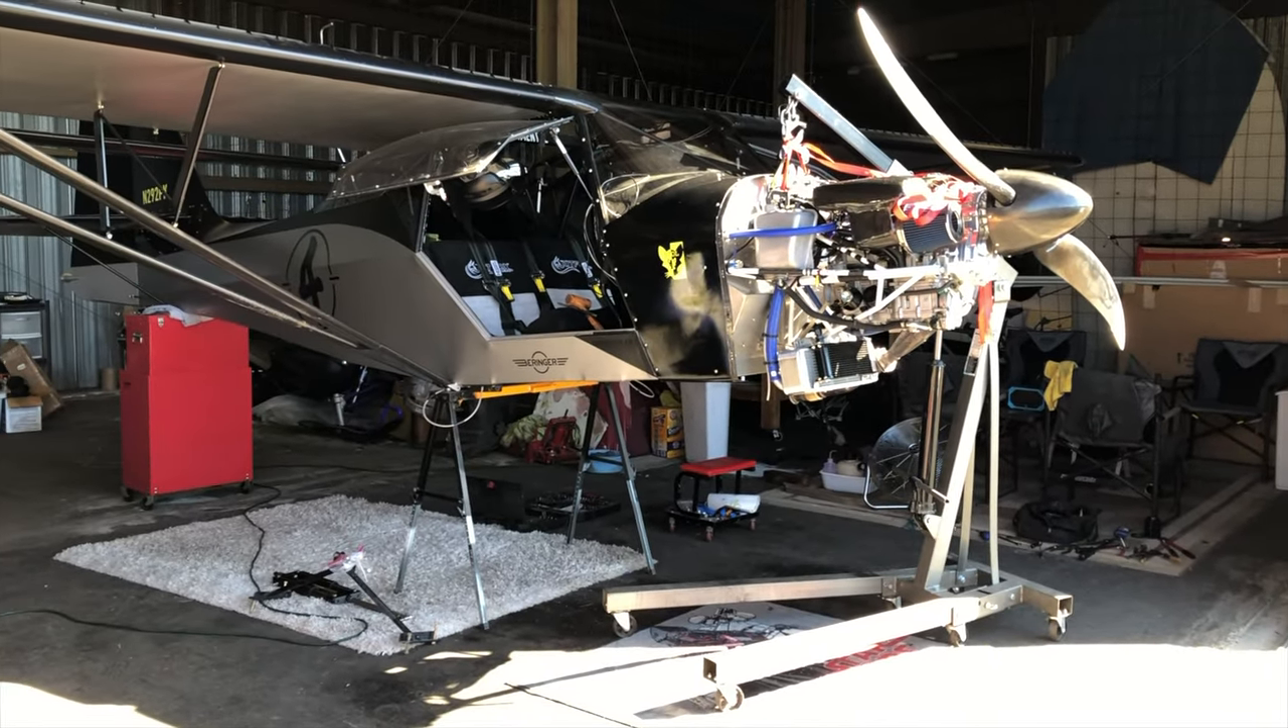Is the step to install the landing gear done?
No.